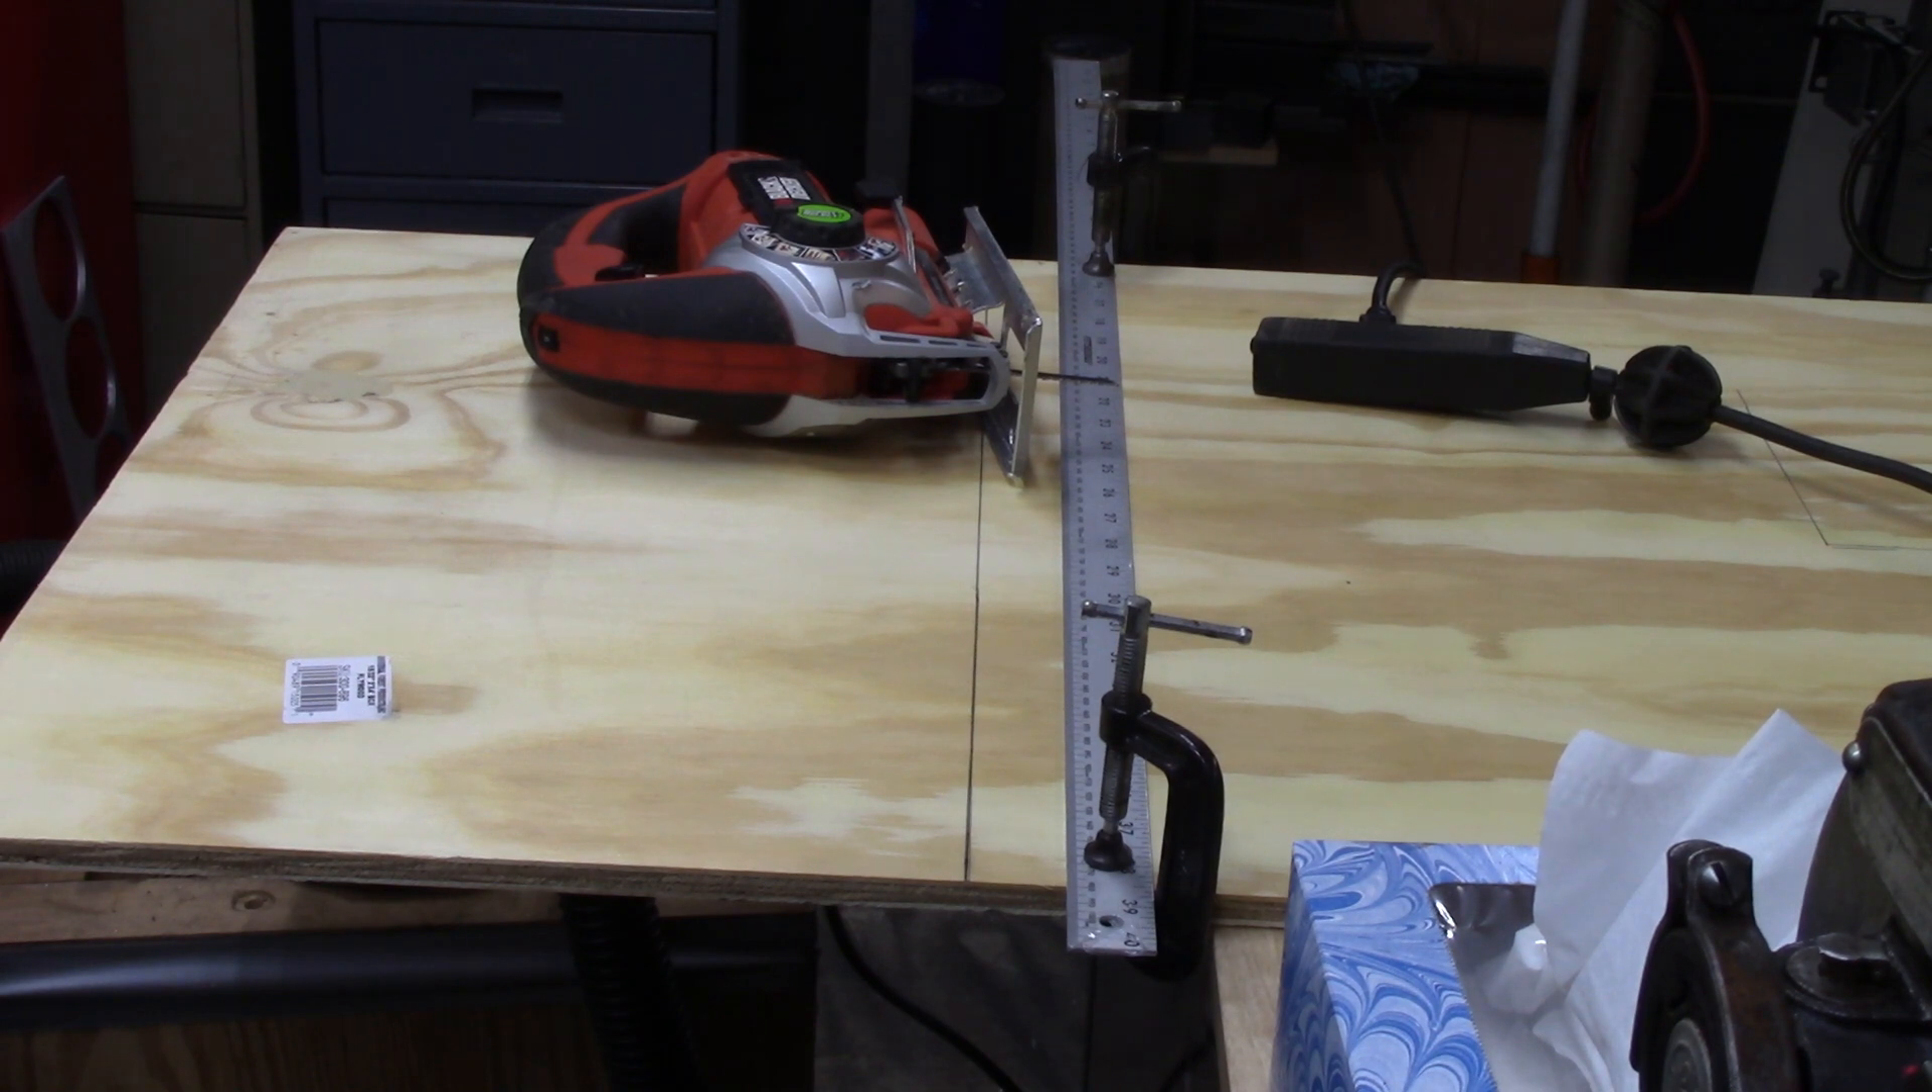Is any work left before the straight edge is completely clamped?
No.